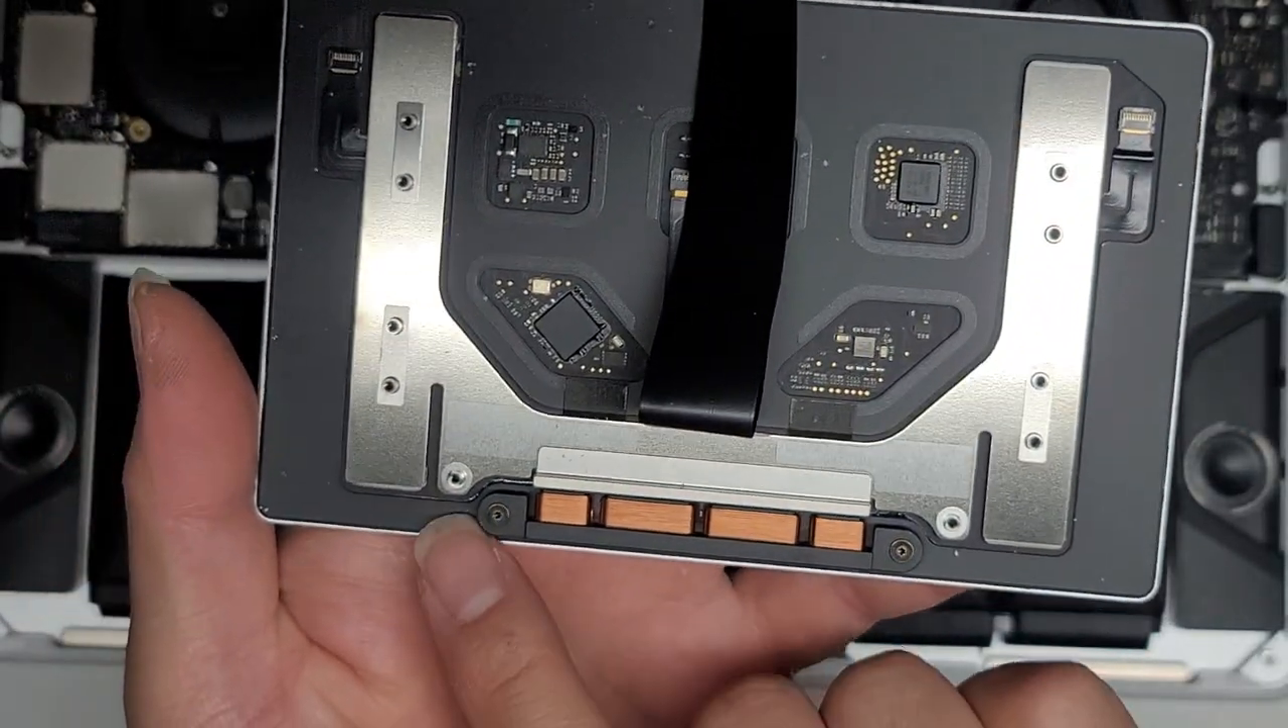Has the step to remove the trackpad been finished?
Yes.